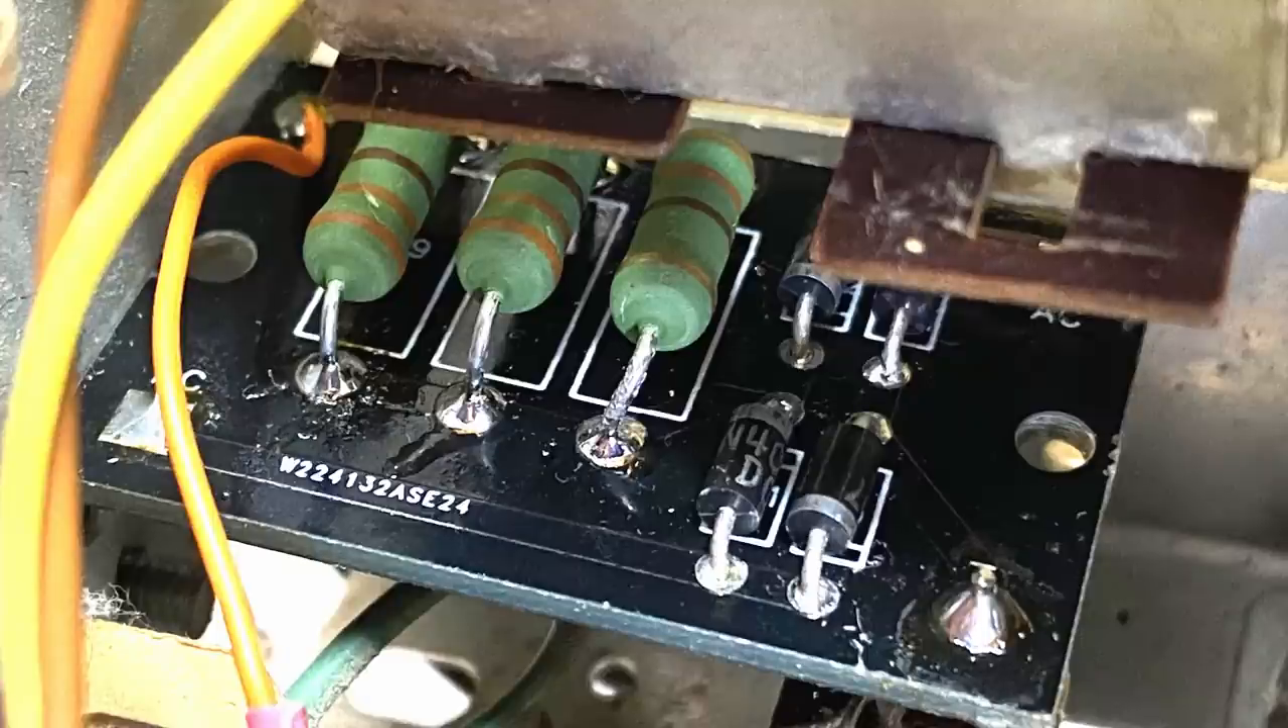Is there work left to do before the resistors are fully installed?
No.